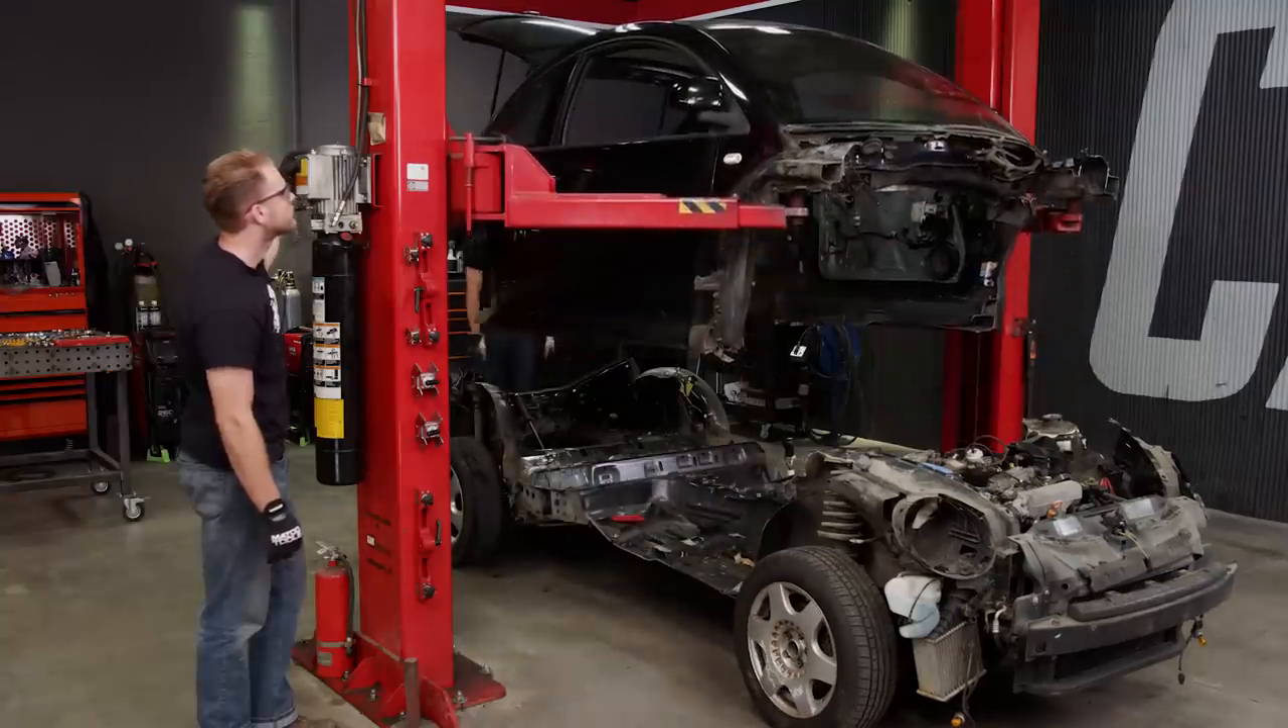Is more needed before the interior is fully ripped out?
No.